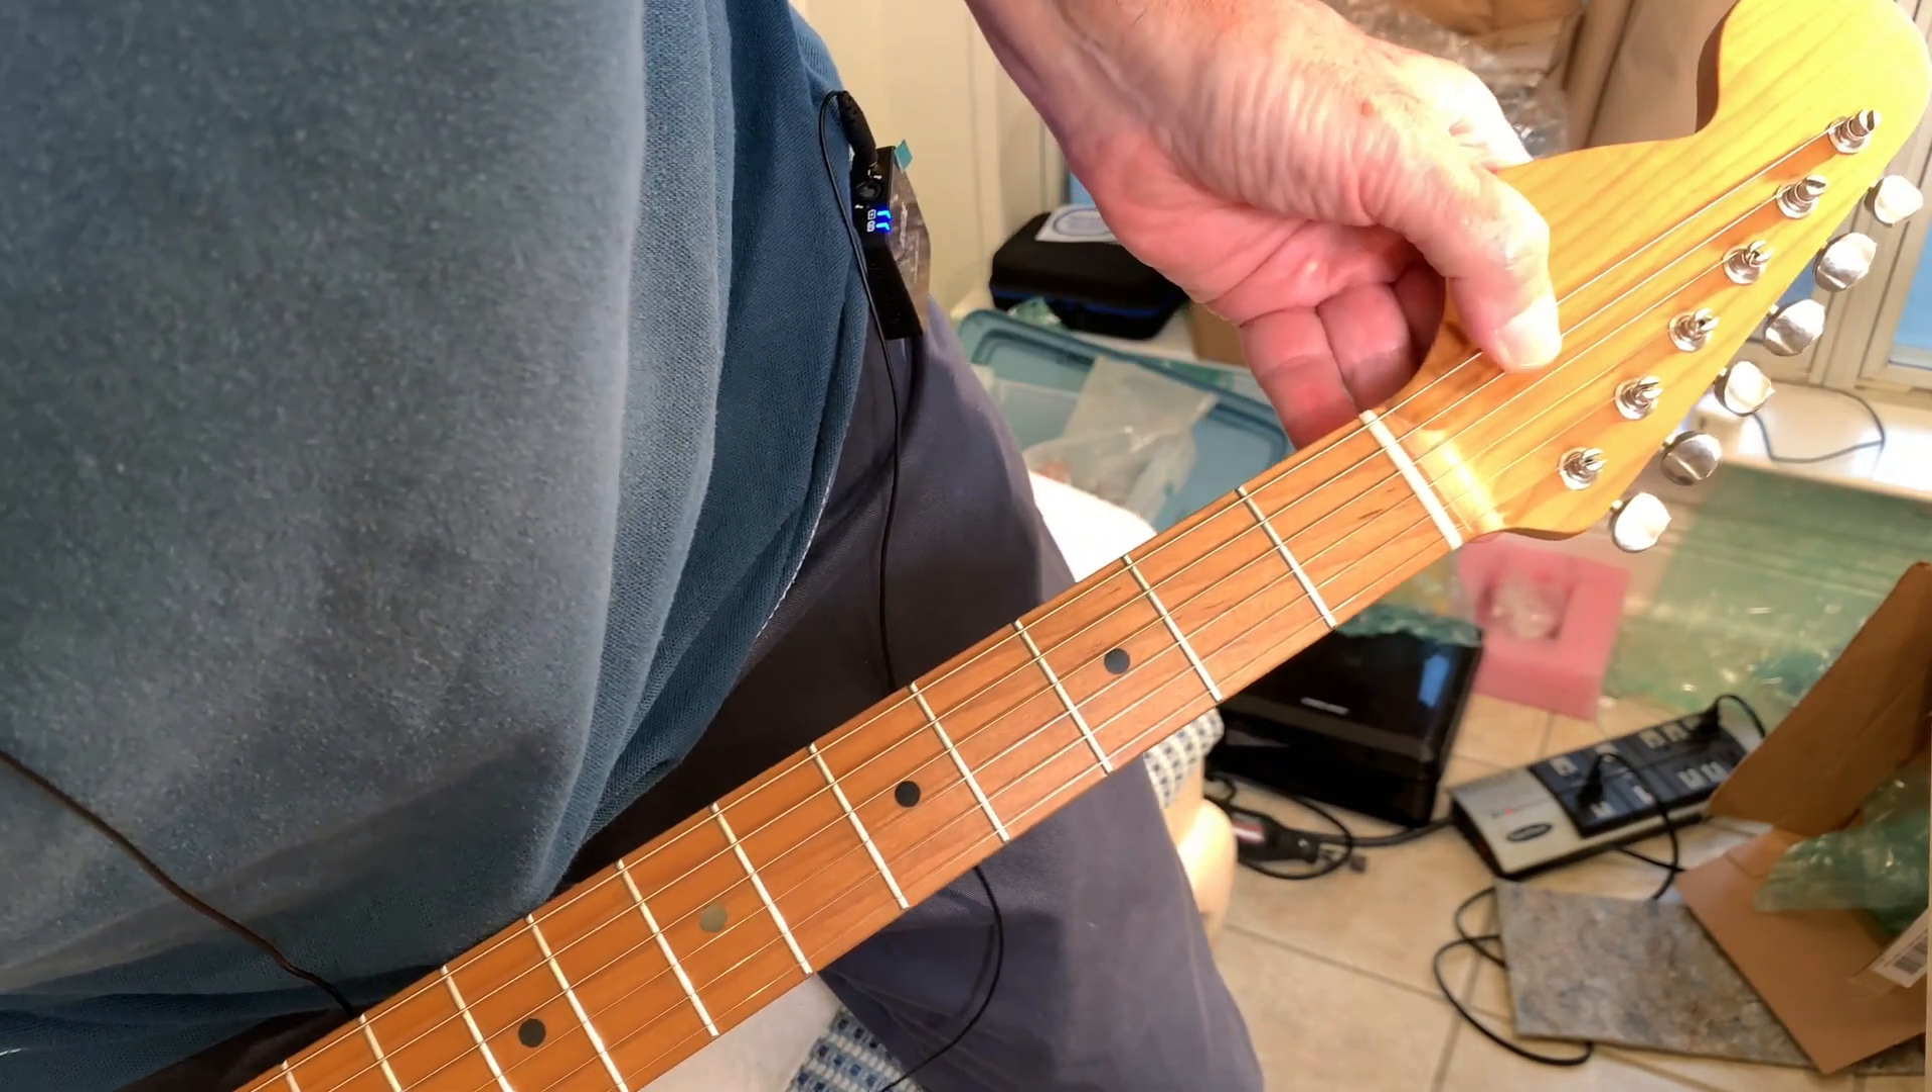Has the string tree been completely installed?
No.